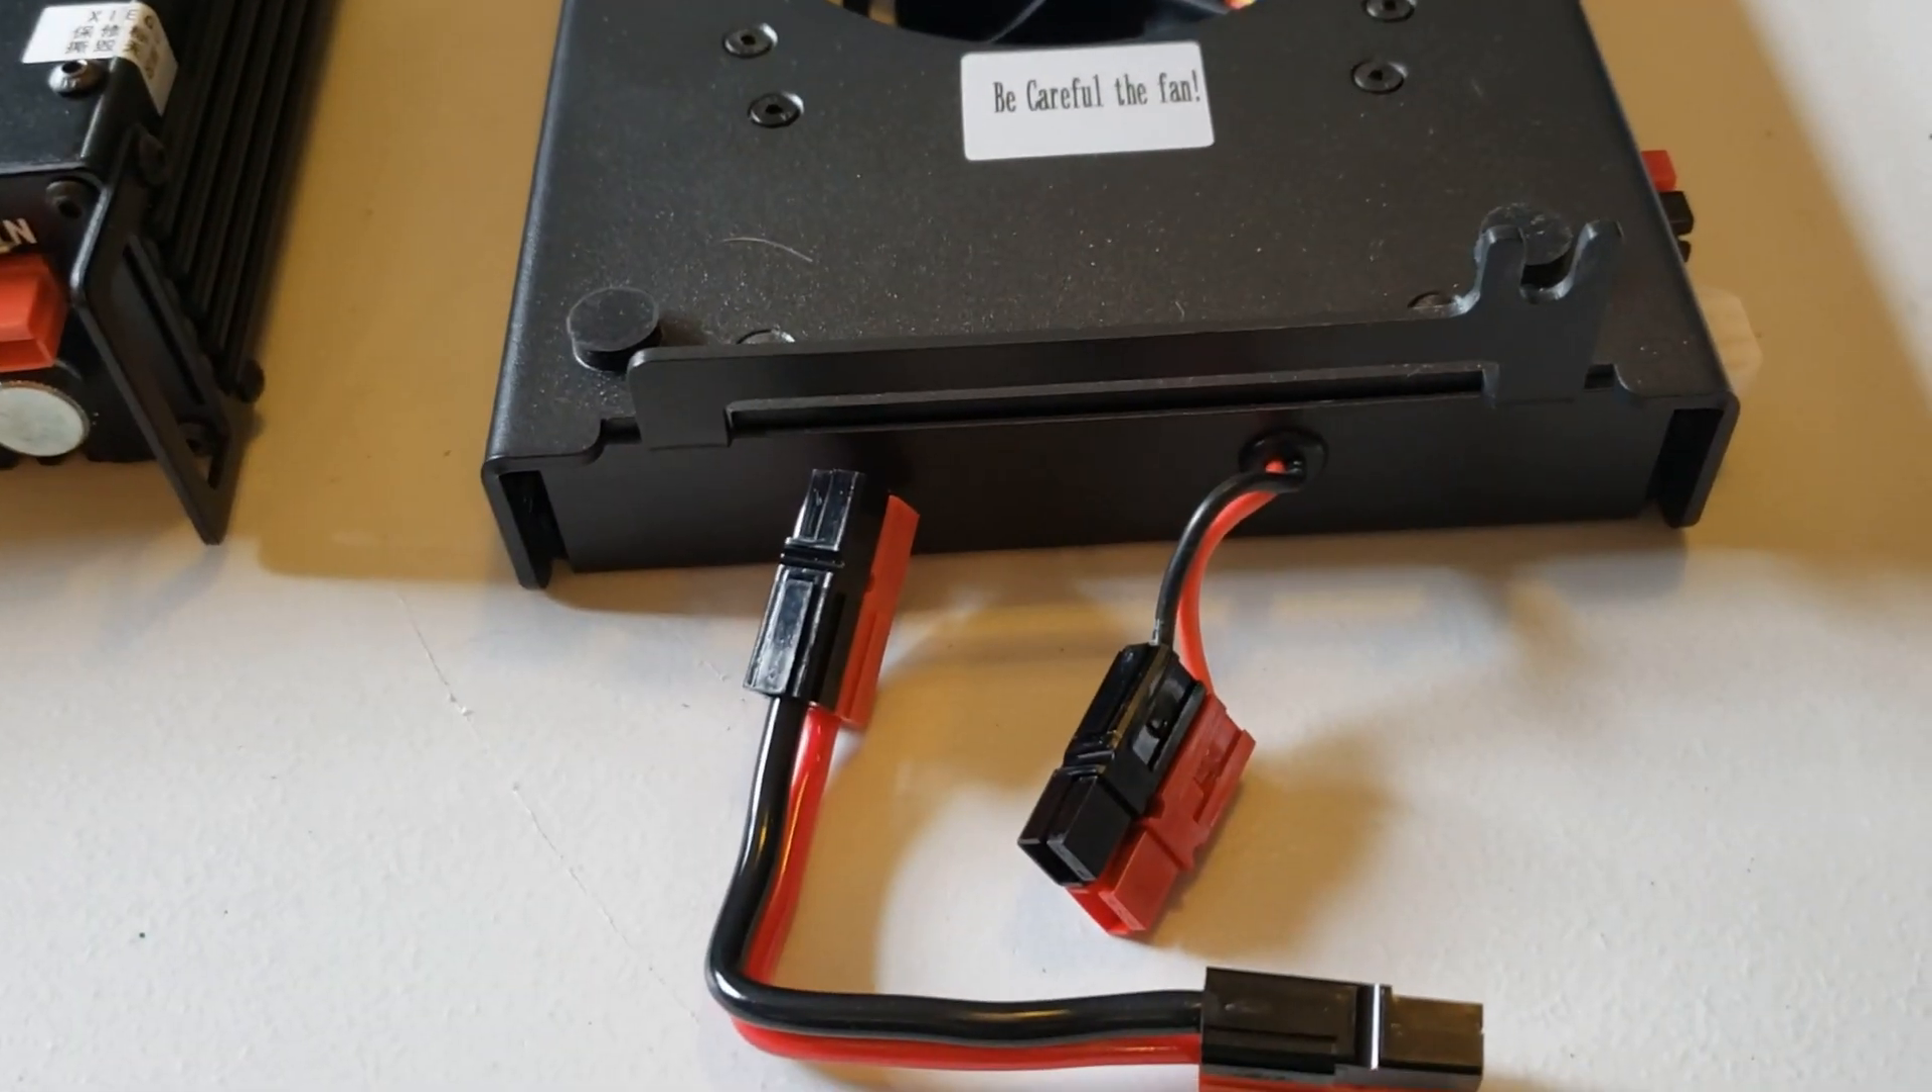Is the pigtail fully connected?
No.